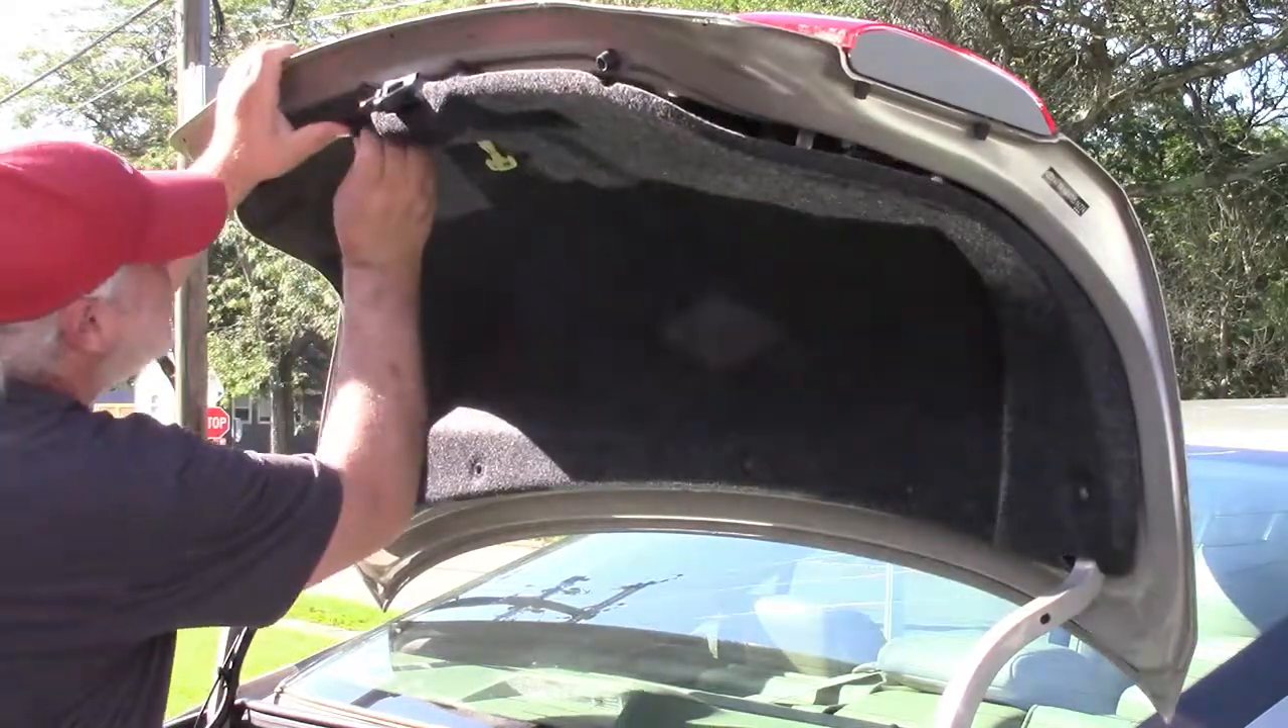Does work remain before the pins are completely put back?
Yes.